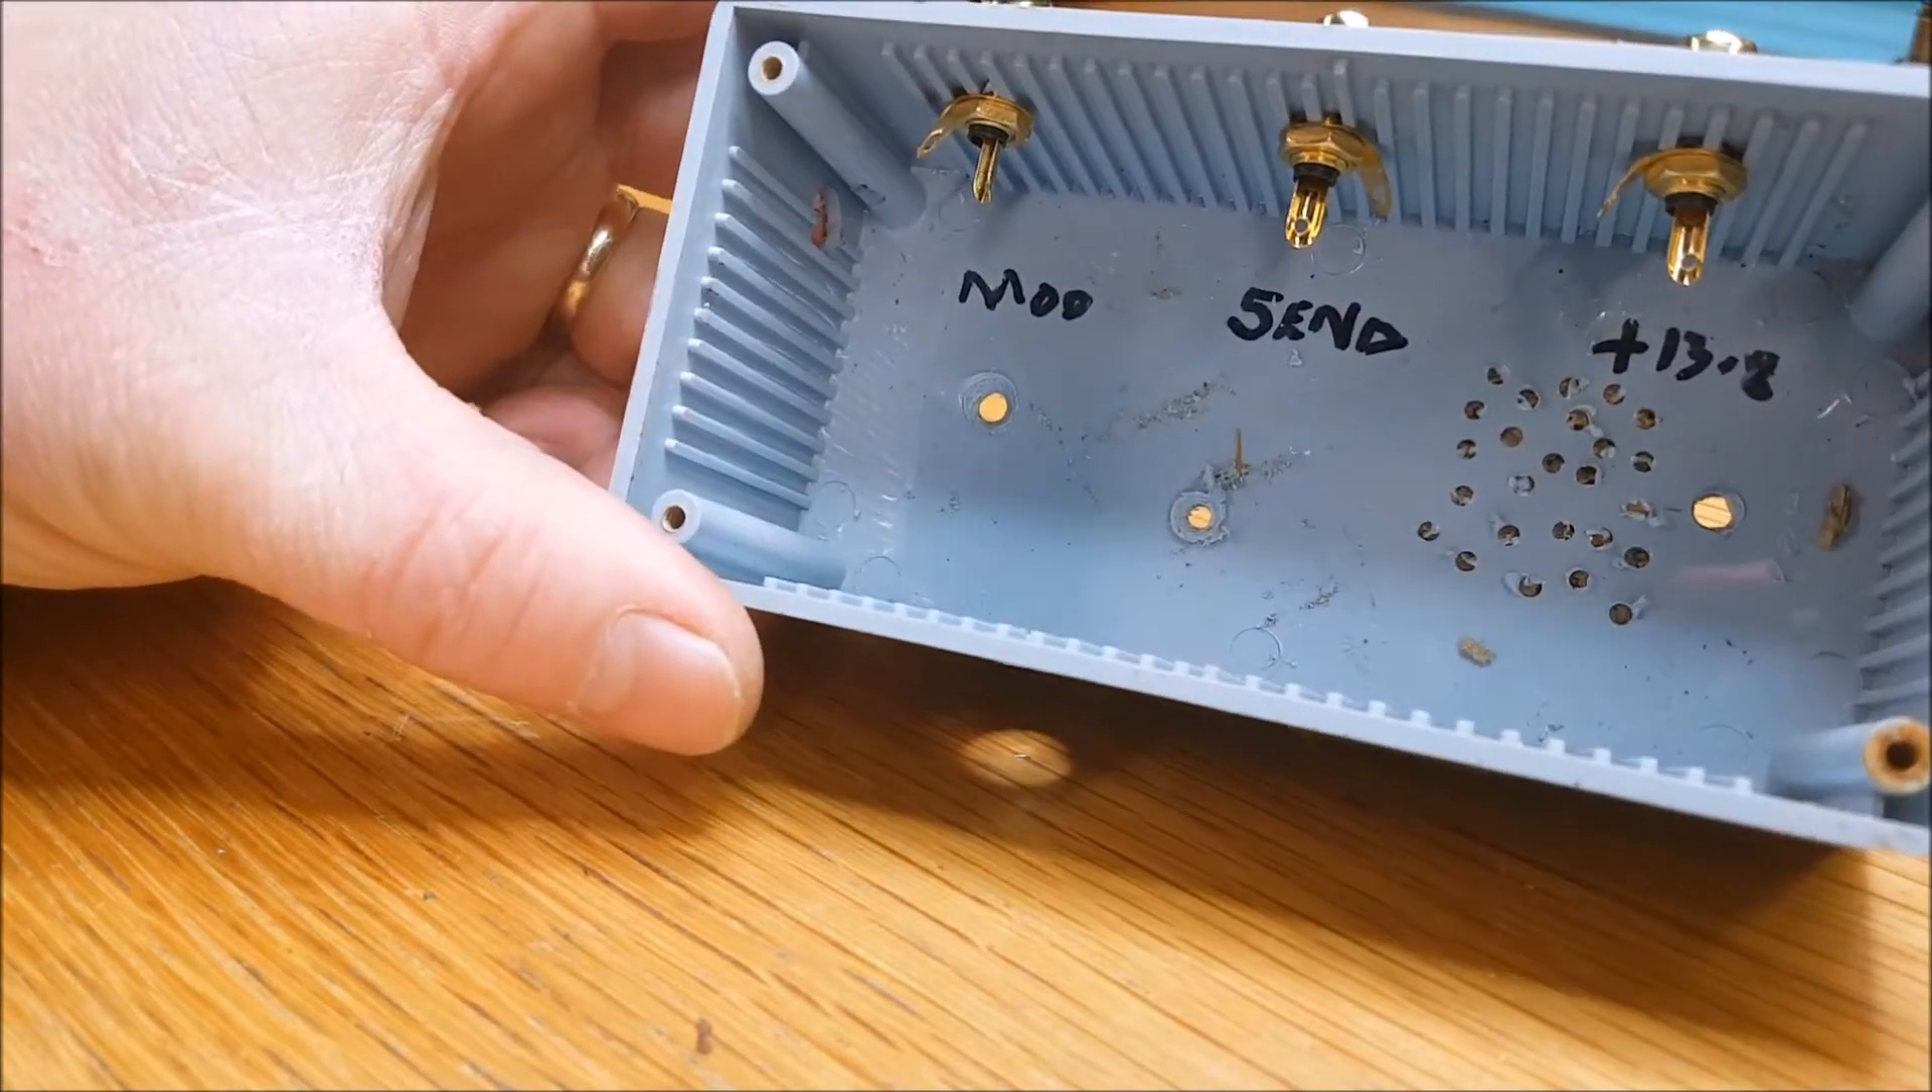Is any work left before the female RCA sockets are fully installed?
No.